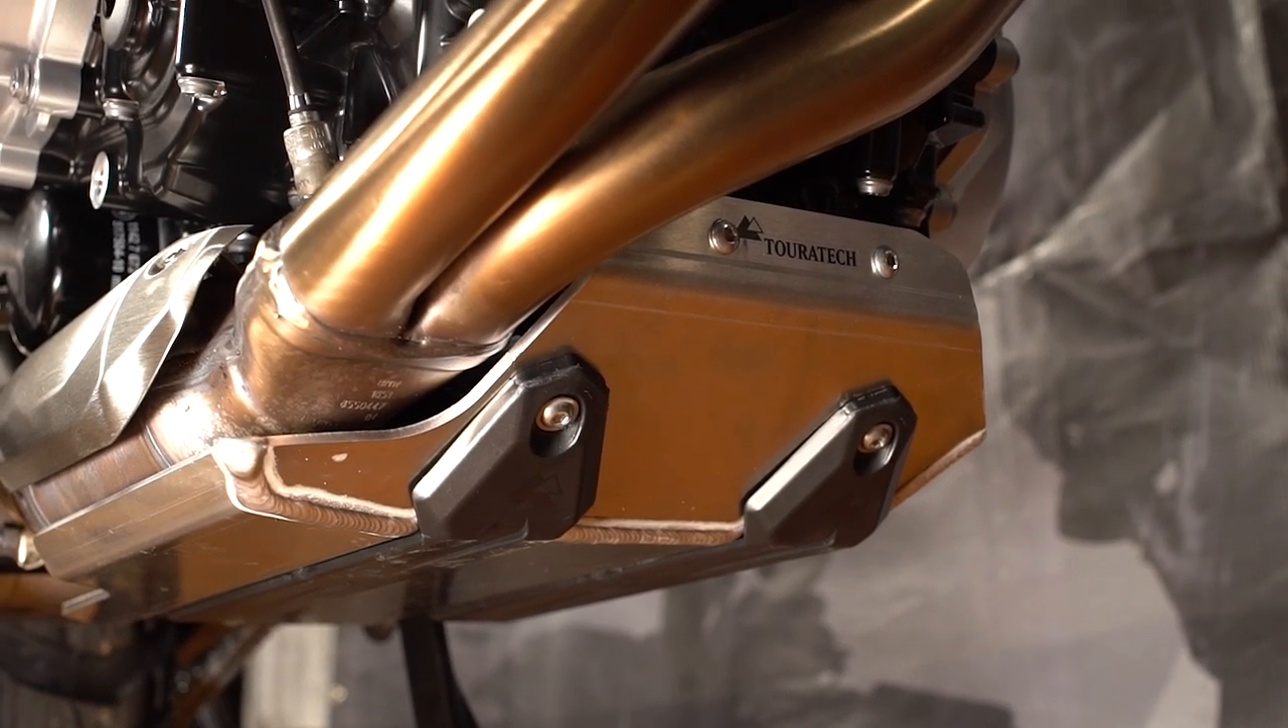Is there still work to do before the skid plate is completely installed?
No.